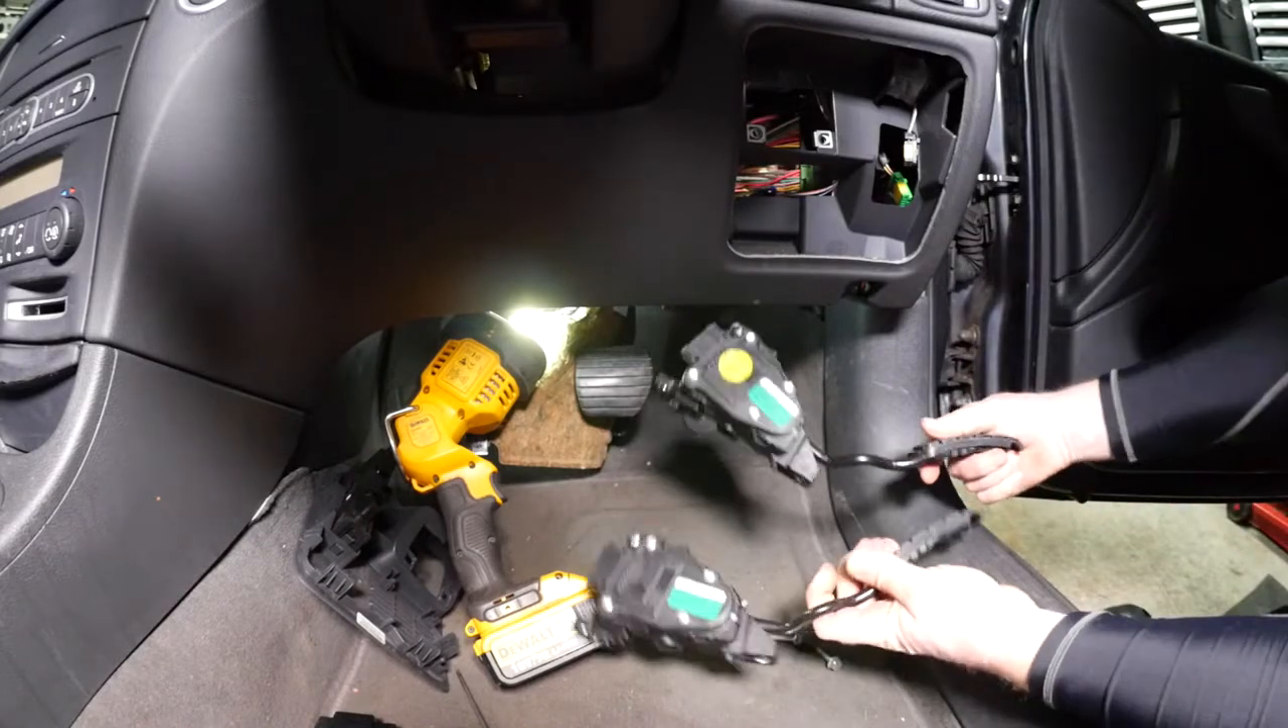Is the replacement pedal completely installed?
No.